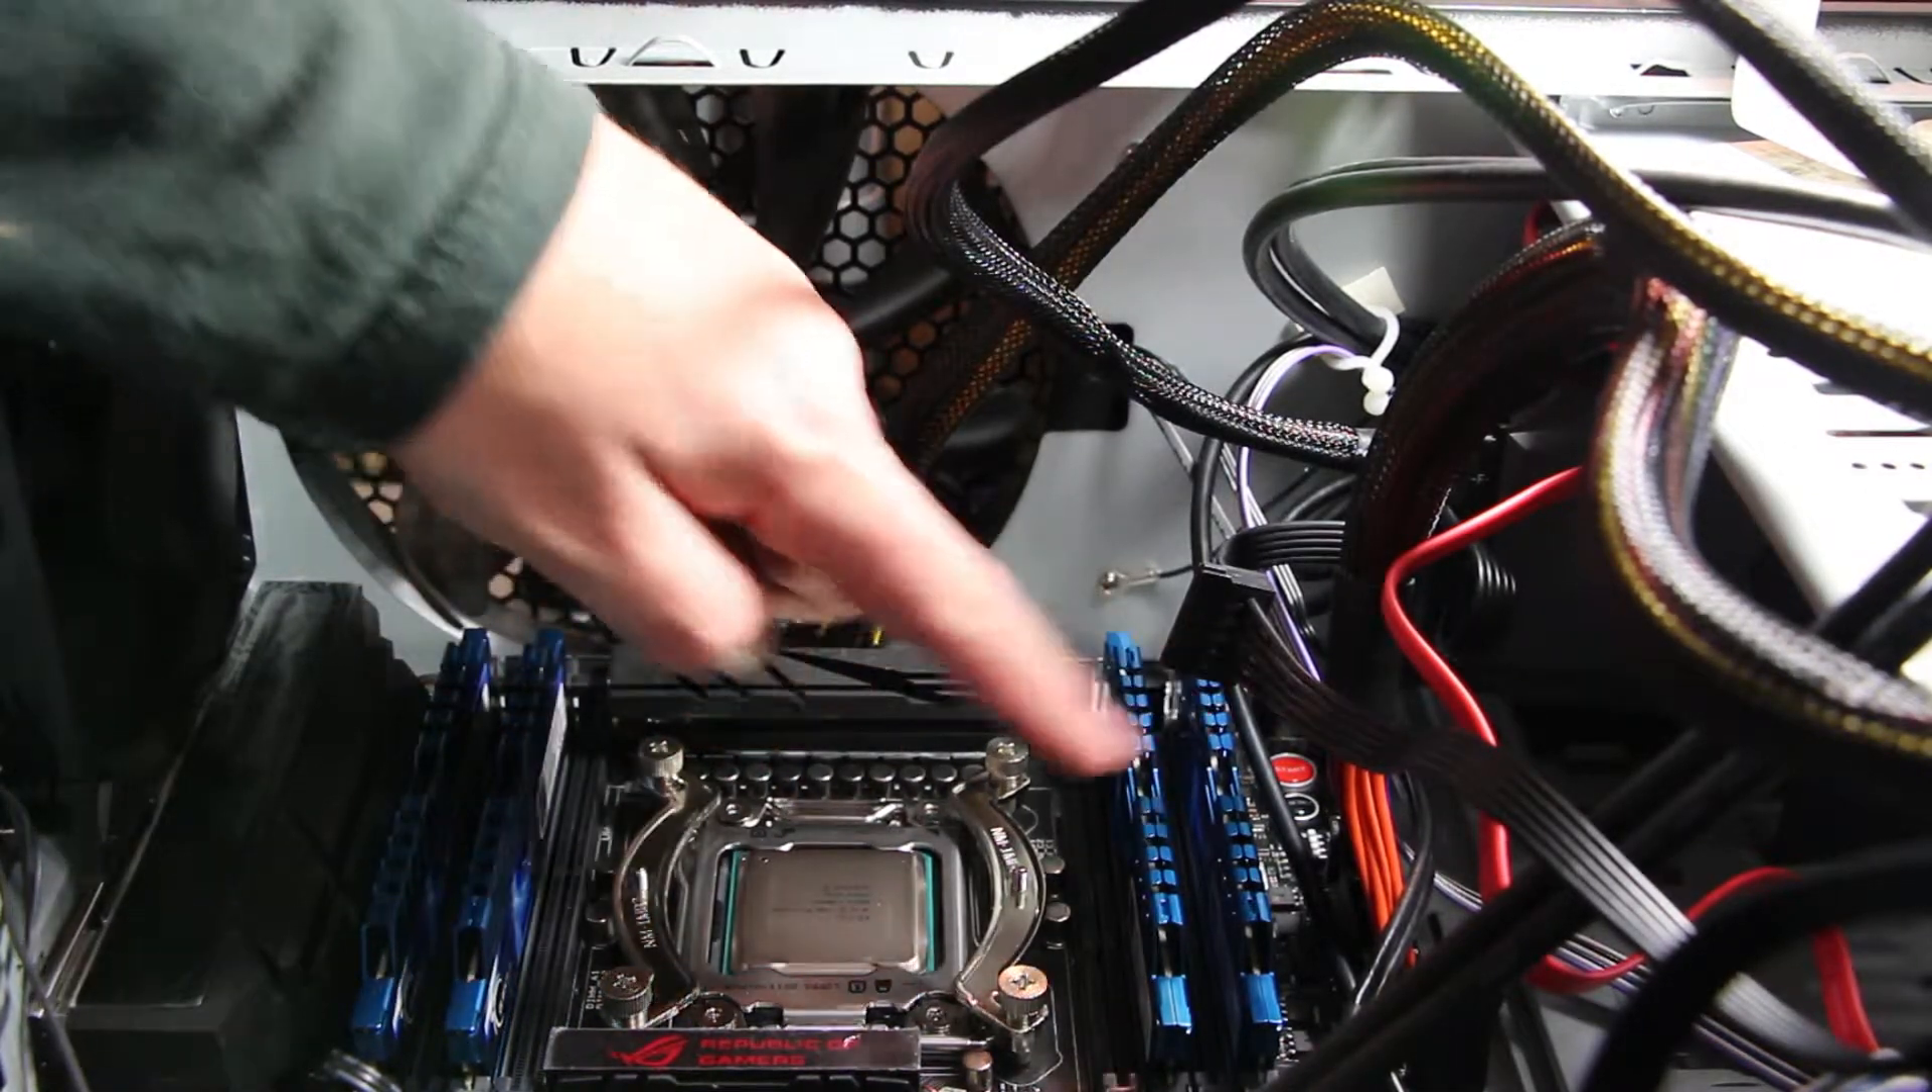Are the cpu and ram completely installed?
Yes.